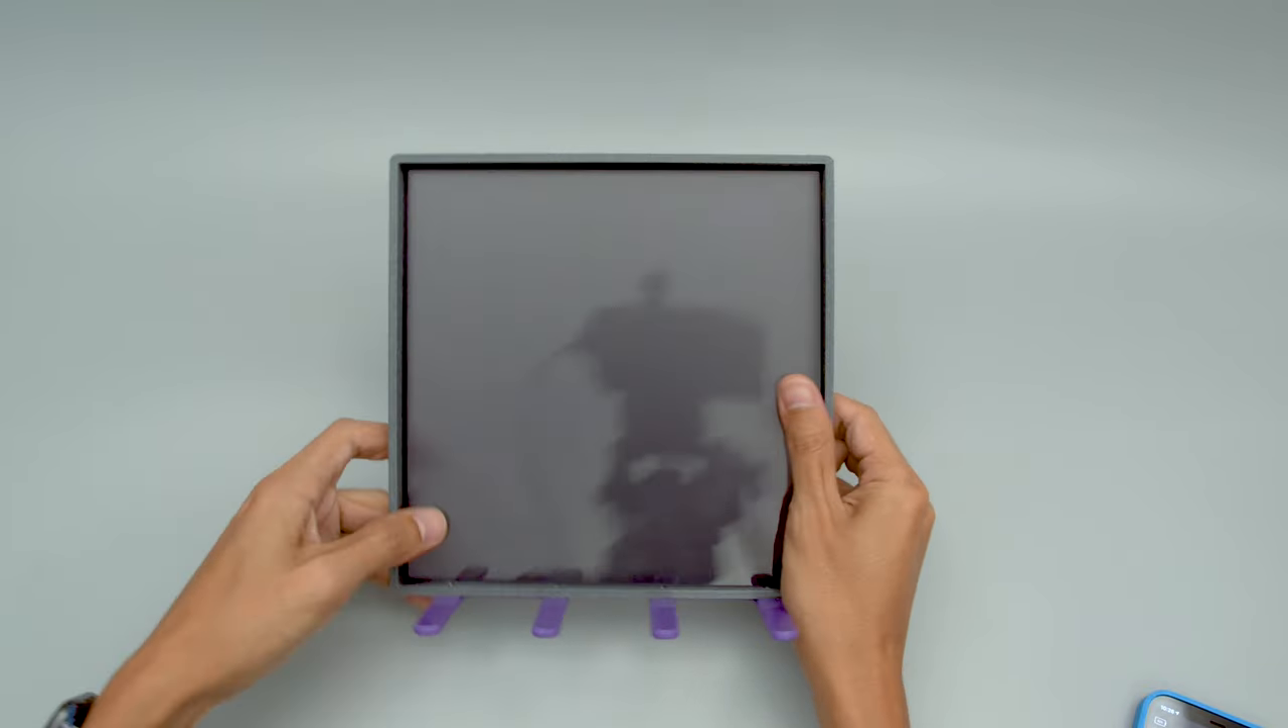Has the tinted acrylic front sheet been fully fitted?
Yes.